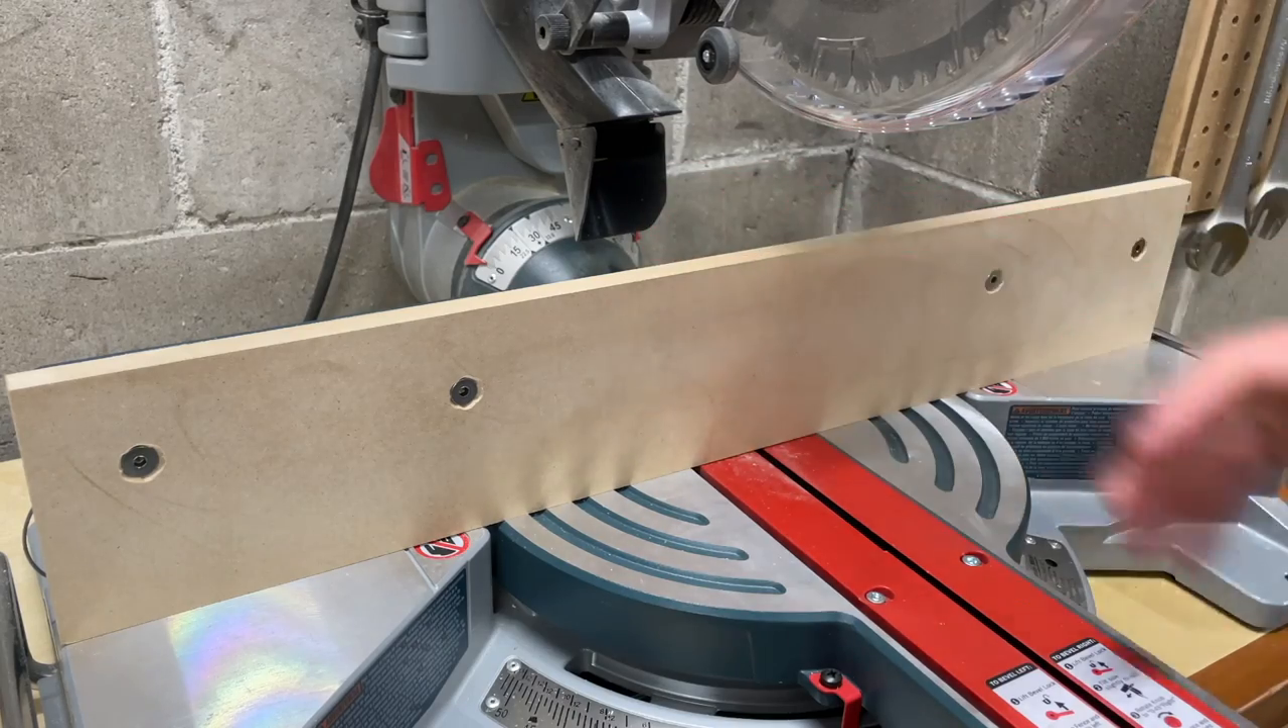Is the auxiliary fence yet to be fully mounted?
No.